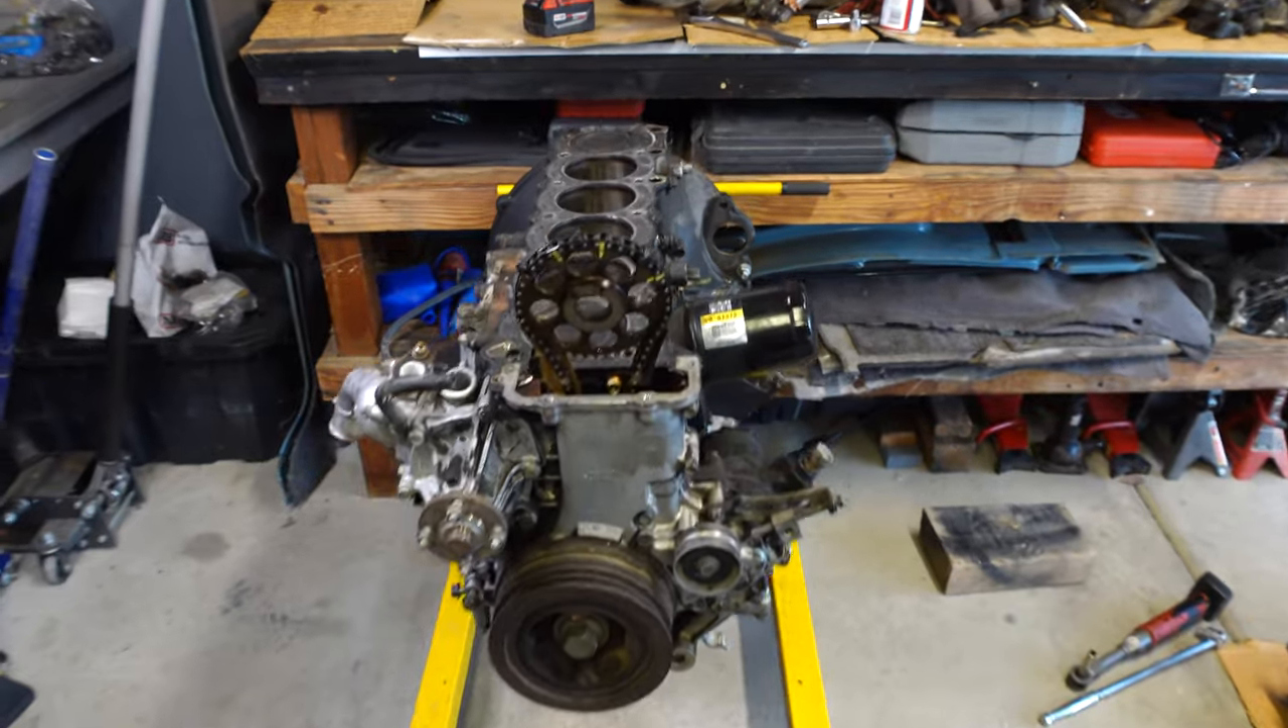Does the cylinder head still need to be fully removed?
No.